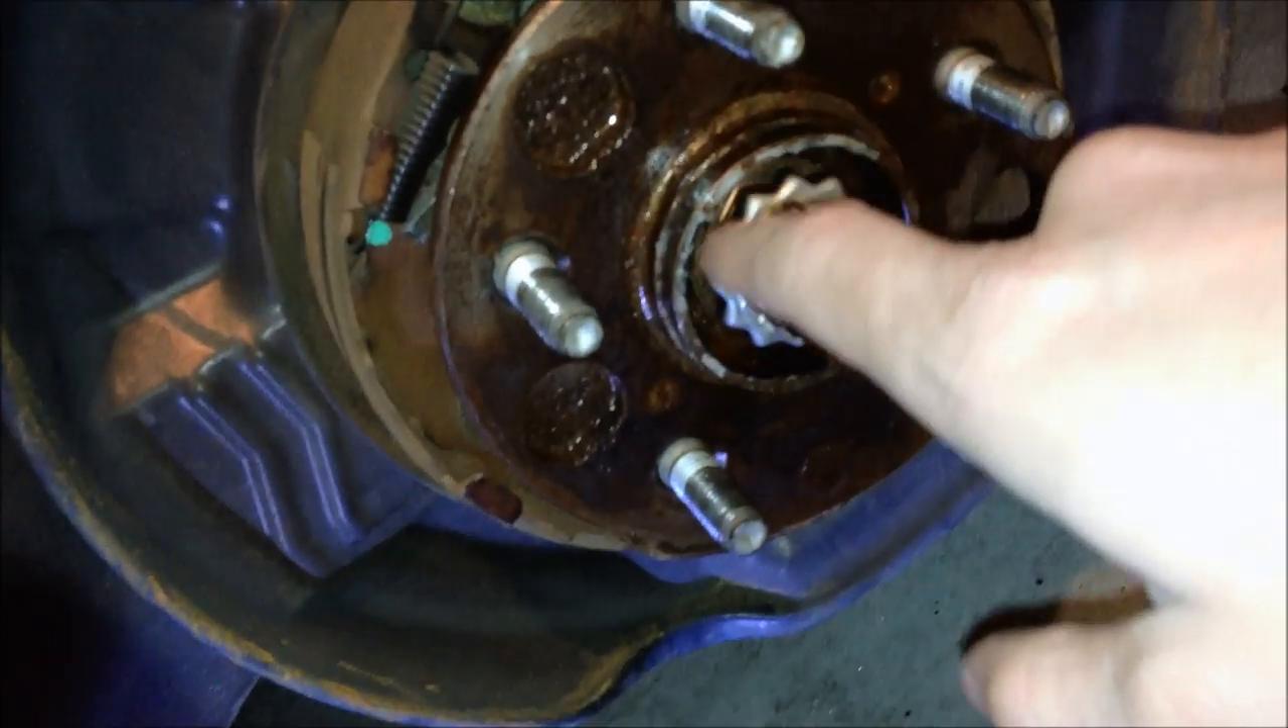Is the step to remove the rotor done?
Yes.